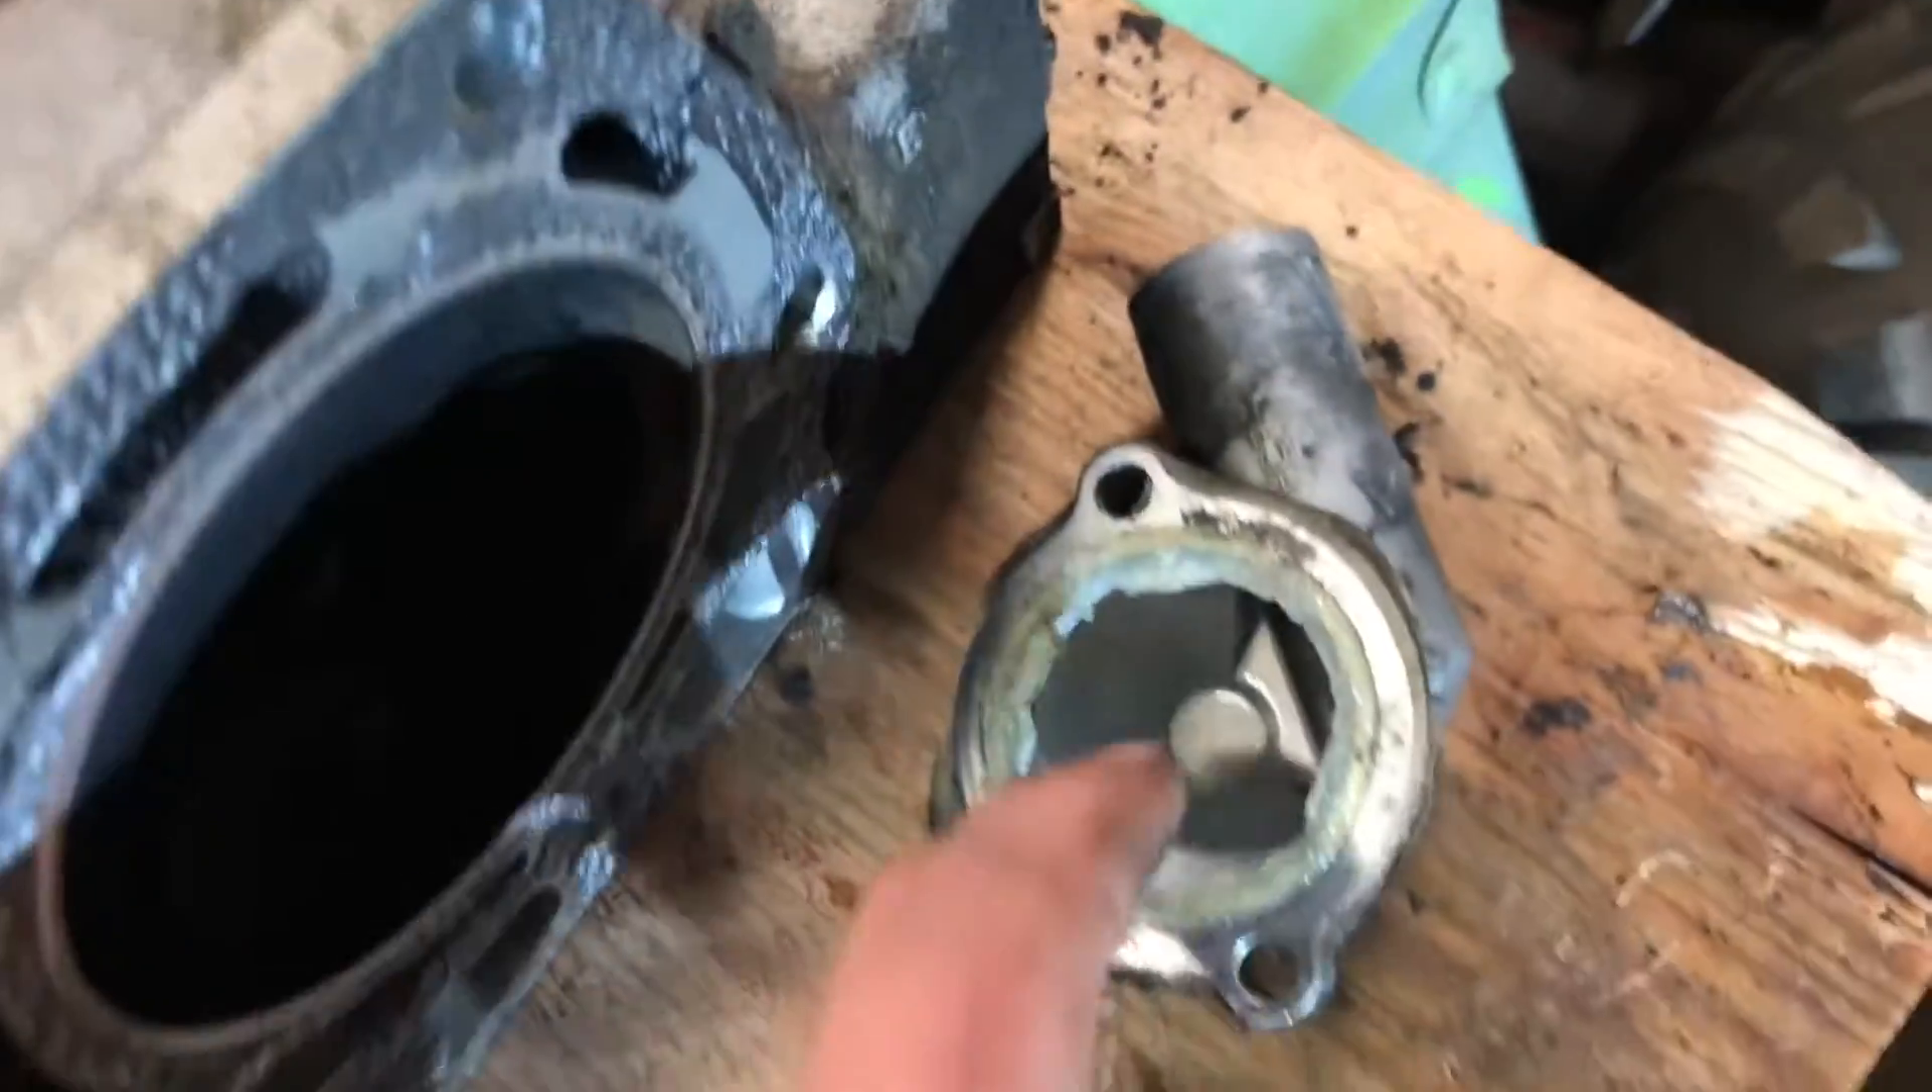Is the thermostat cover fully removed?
Yes.